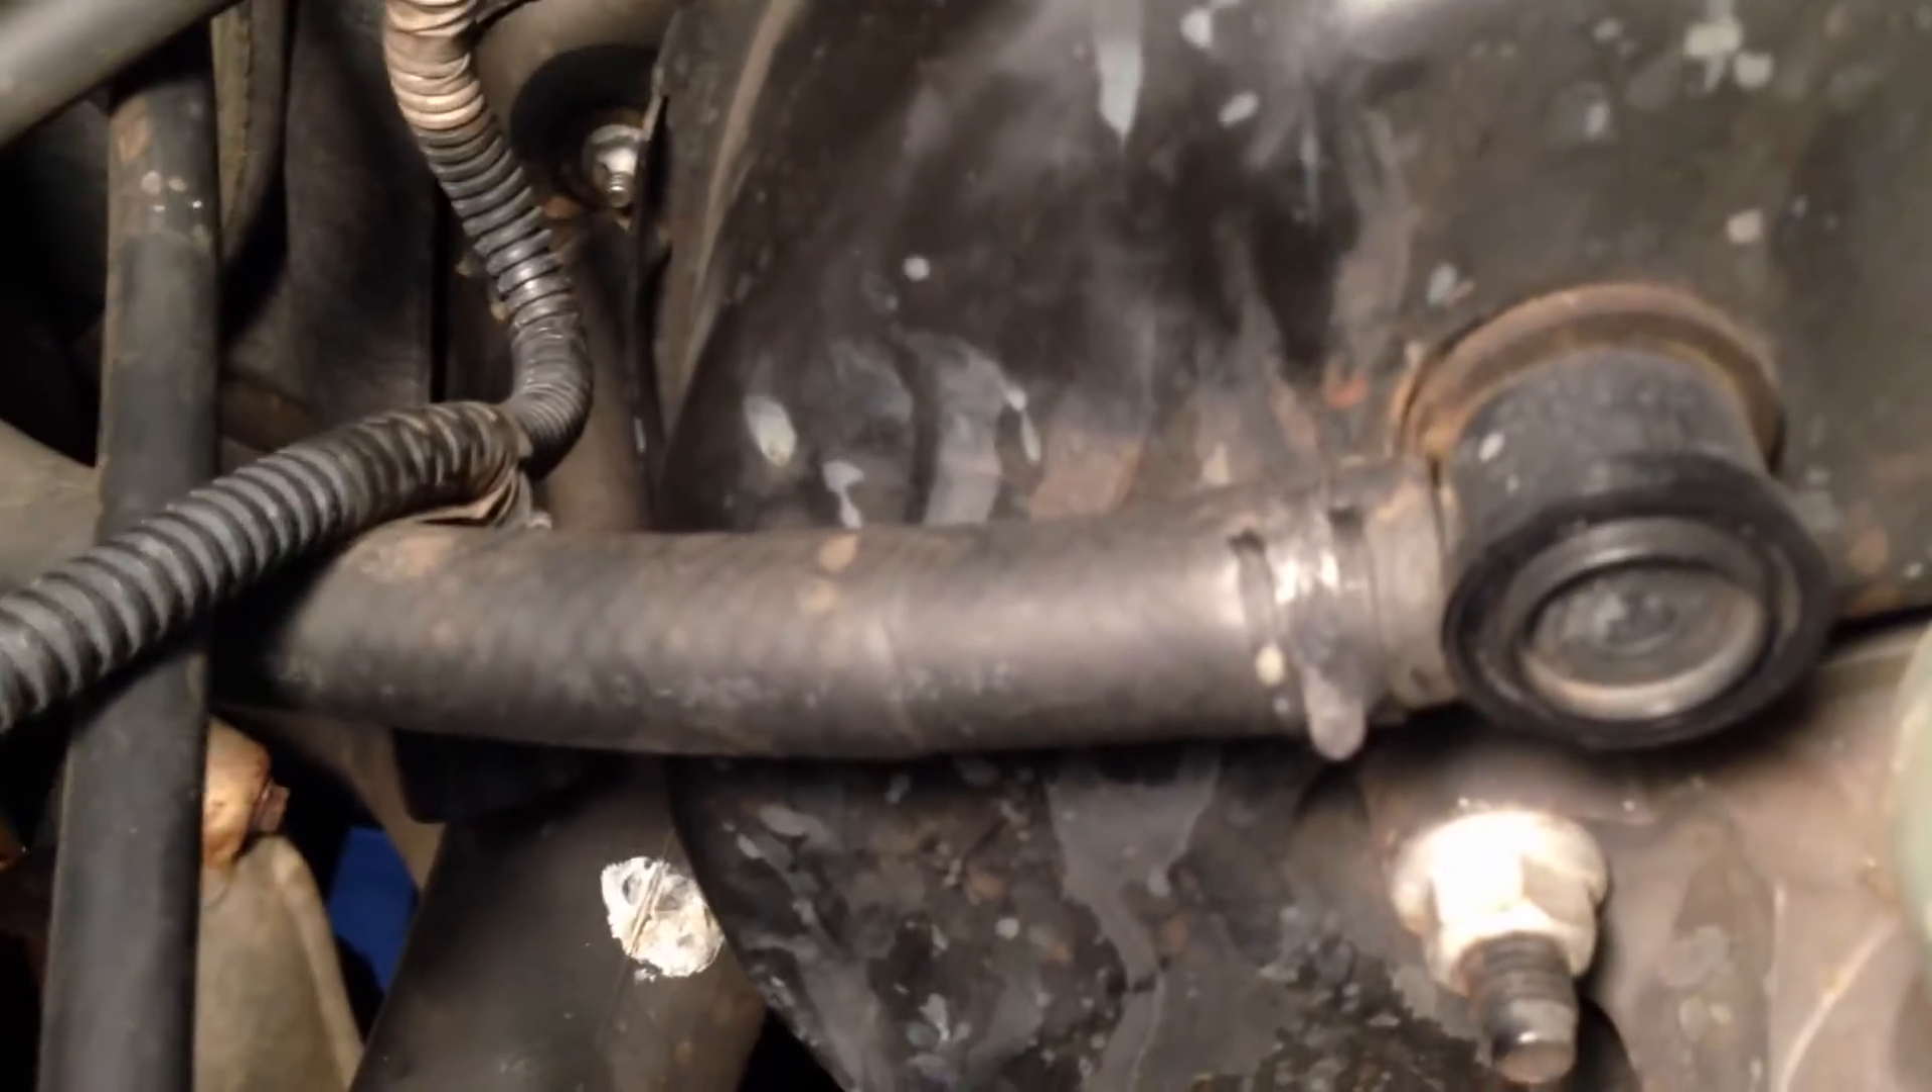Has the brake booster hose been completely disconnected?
No.